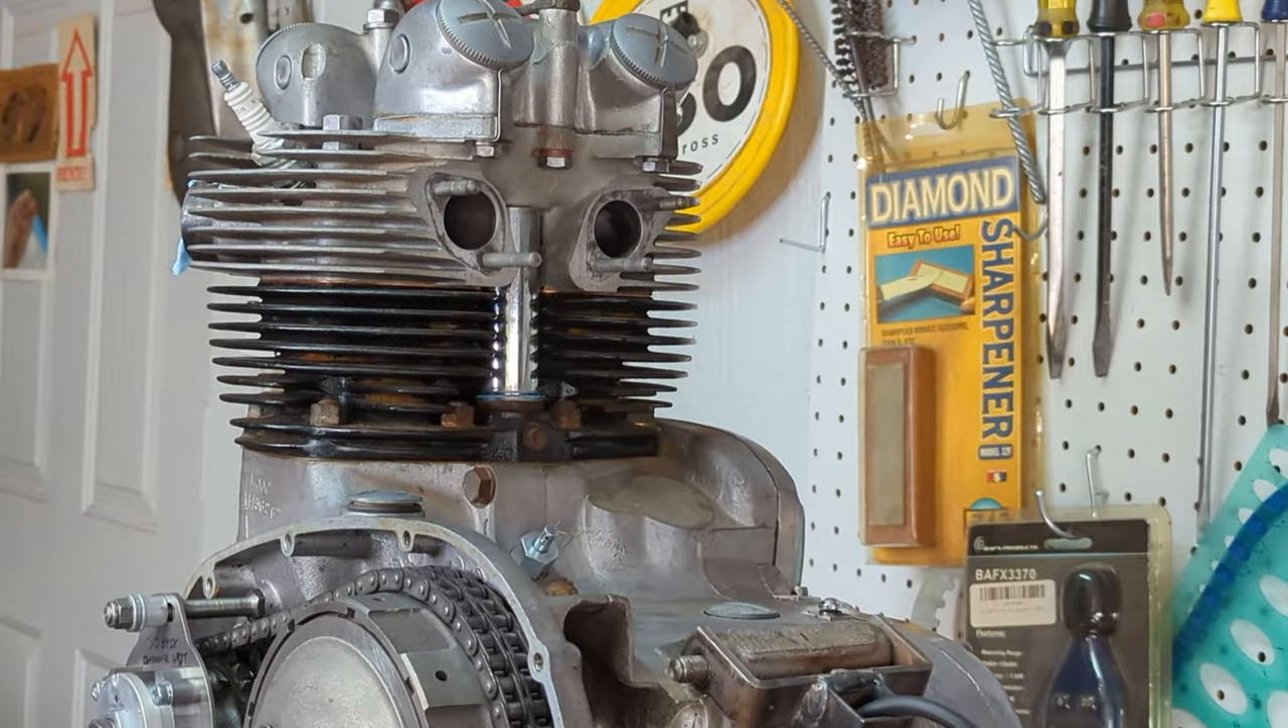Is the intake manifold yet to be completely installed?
Yes.